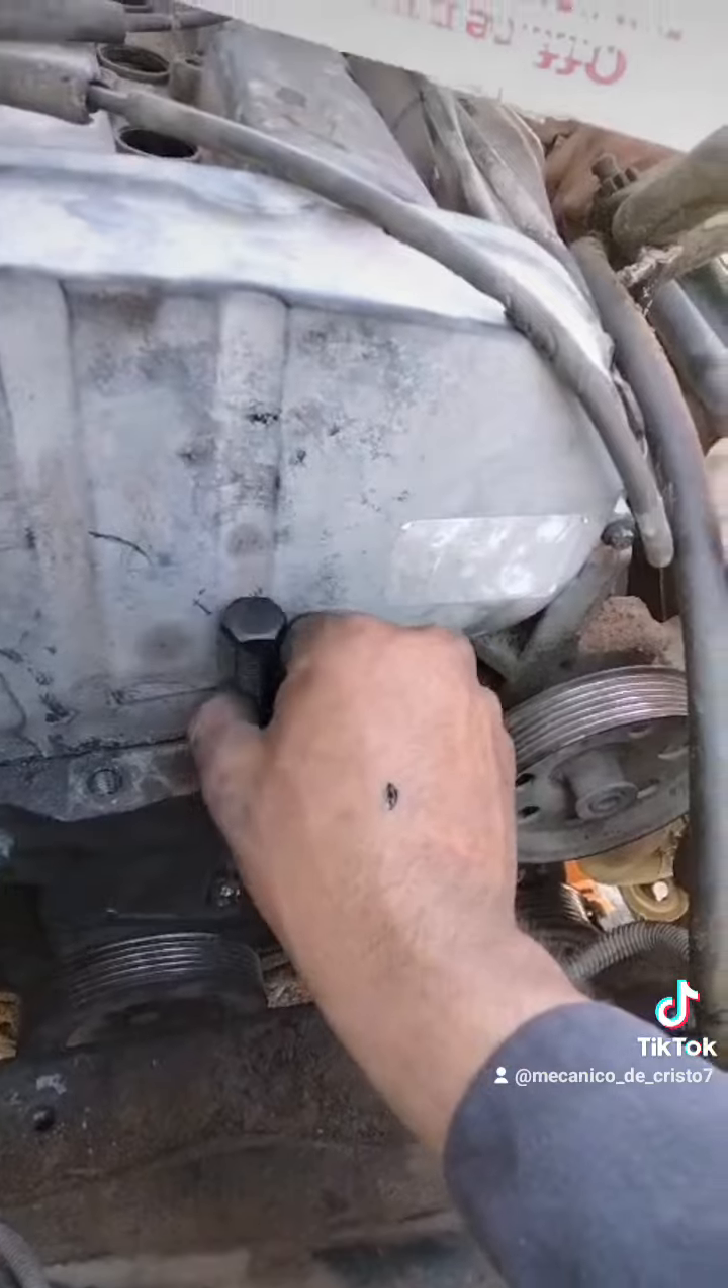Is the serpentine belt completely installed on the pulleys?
No.